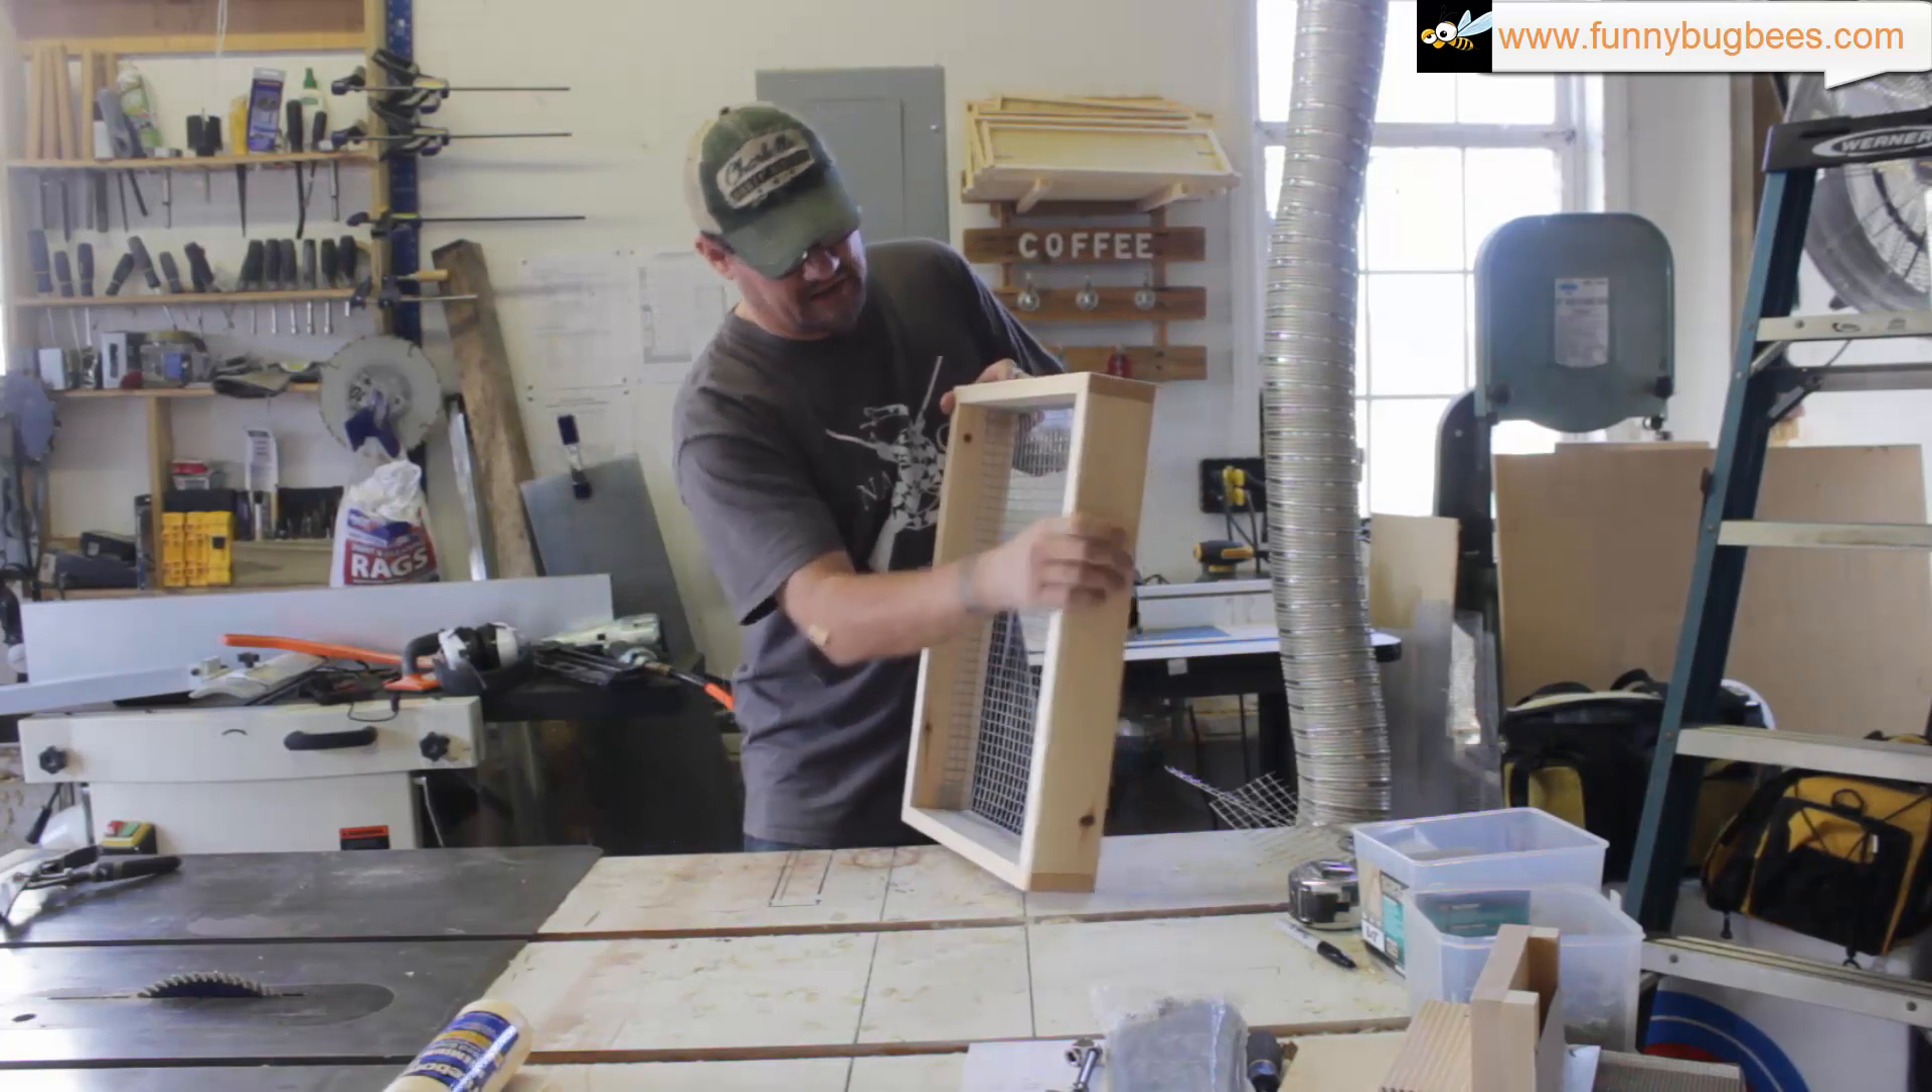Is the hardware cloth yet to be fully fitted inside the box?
No.